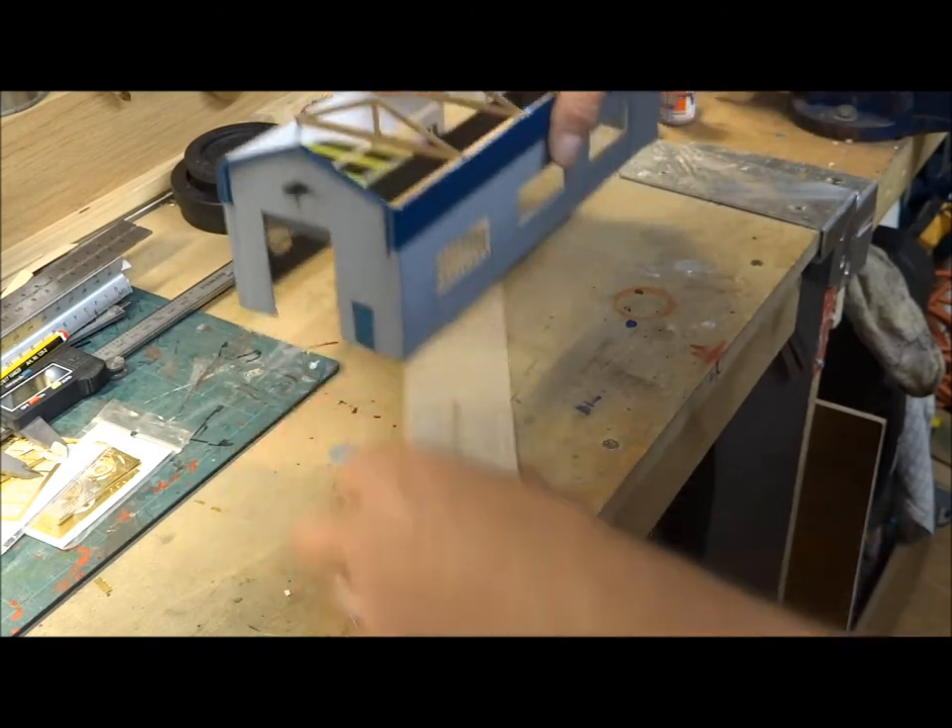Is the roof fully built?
No.